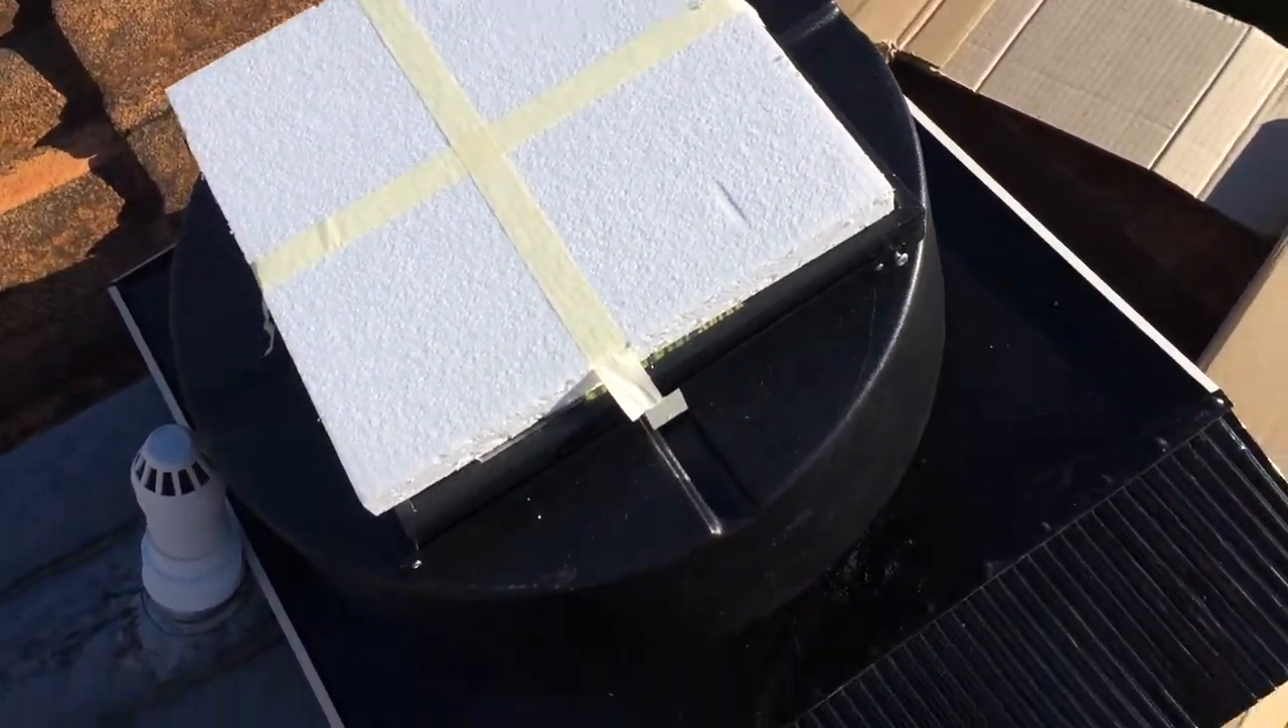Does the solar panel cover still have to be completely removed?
Yes.